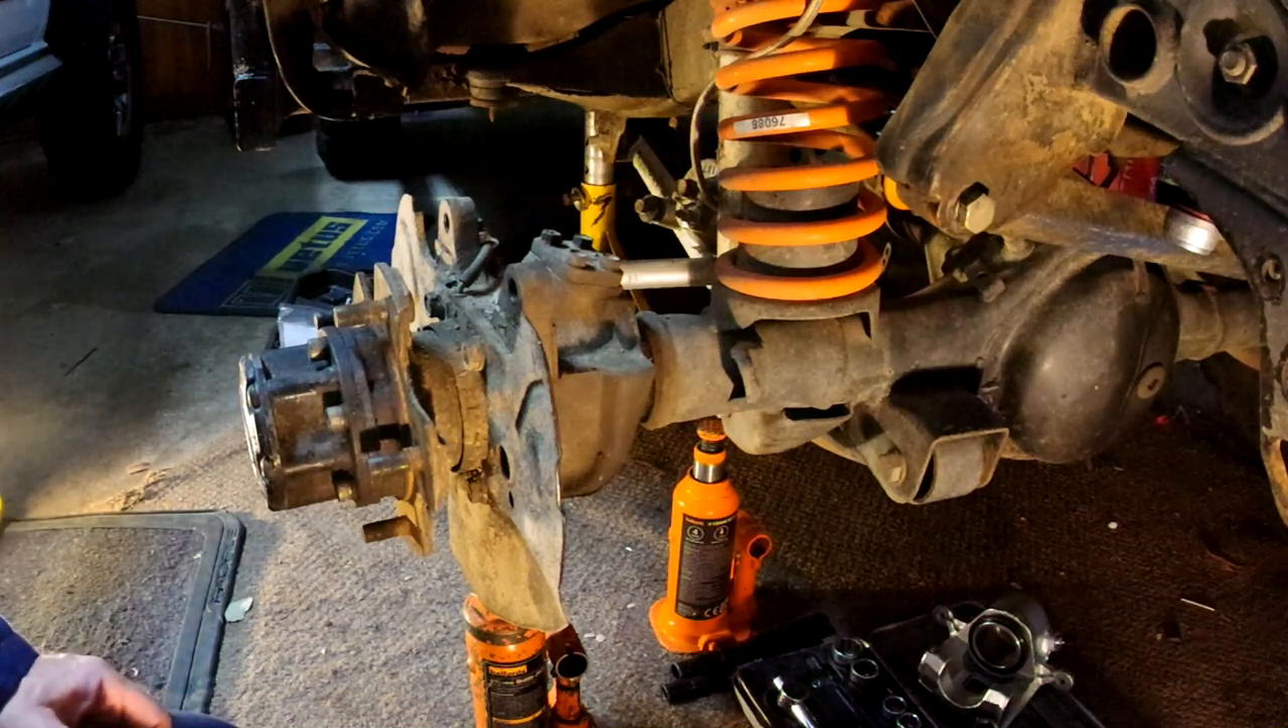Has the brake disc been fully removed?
Yes.